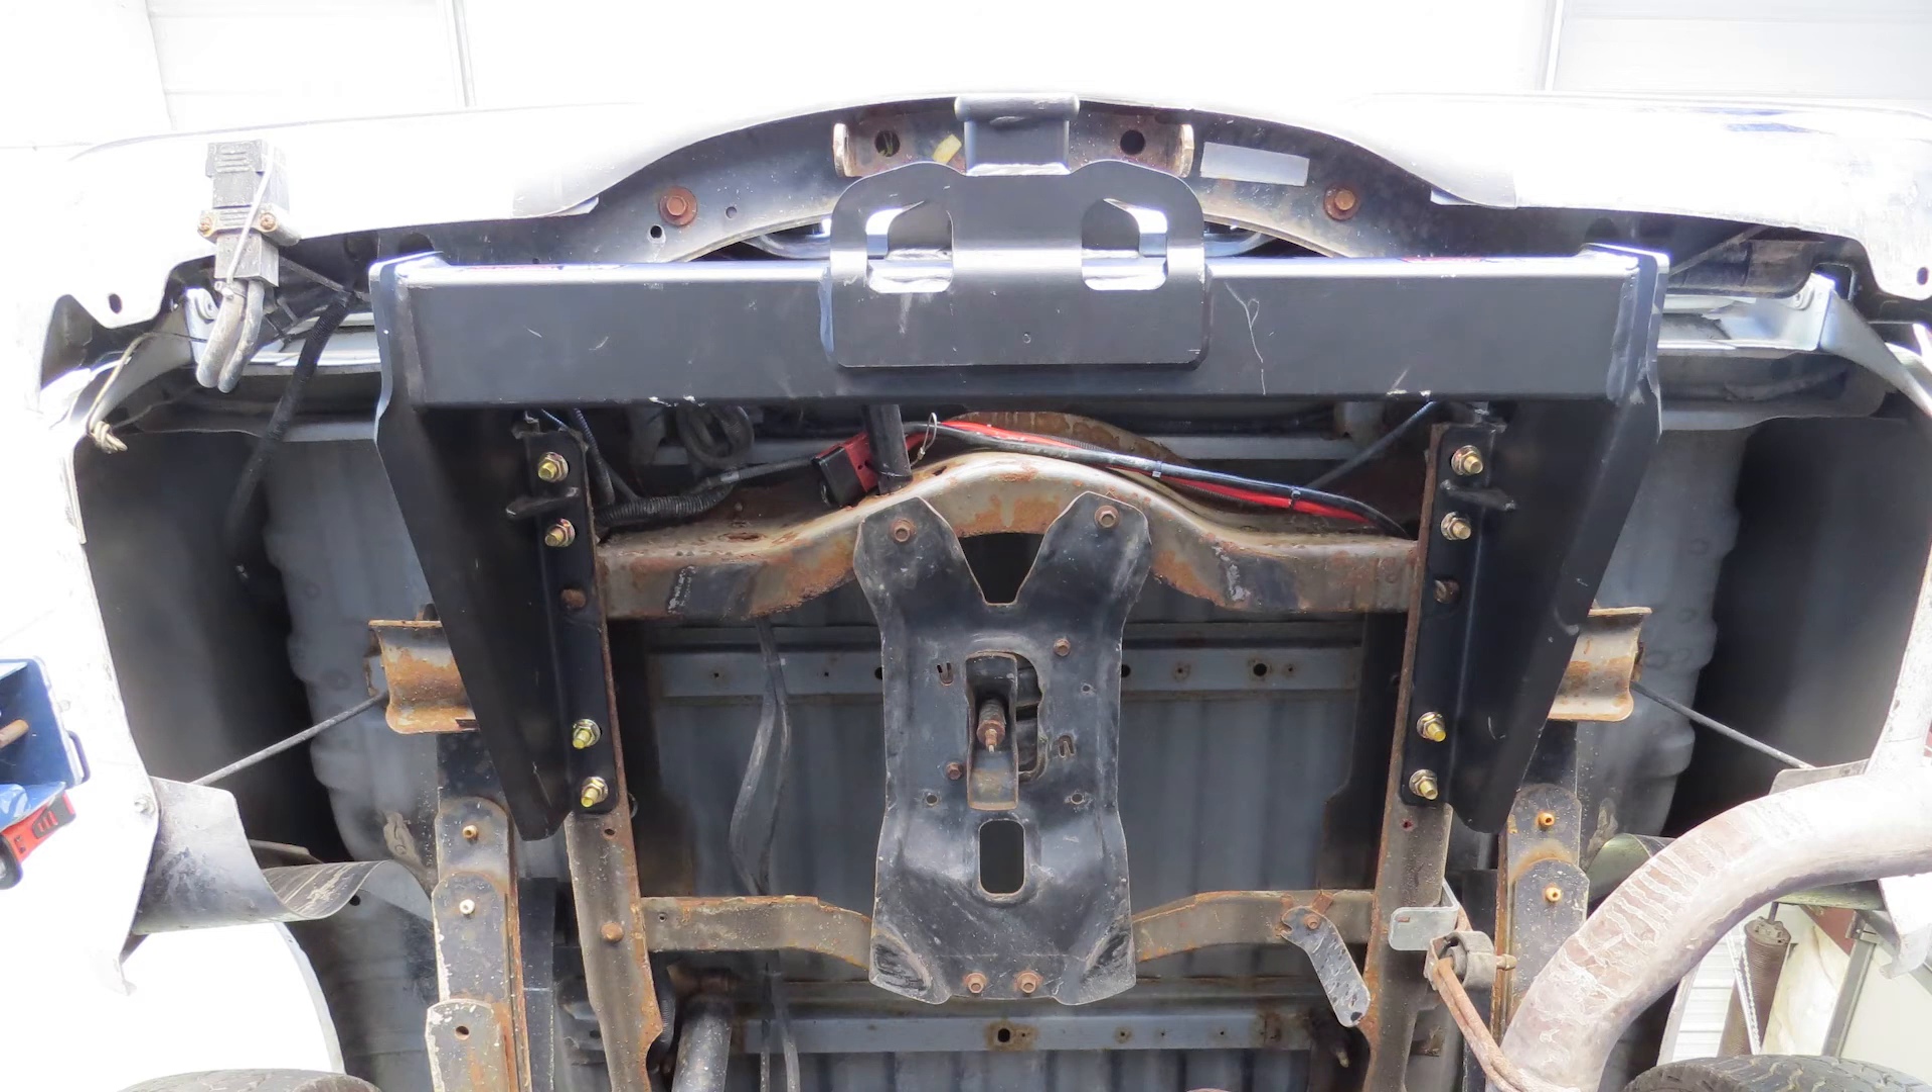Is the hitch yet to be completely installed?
No.